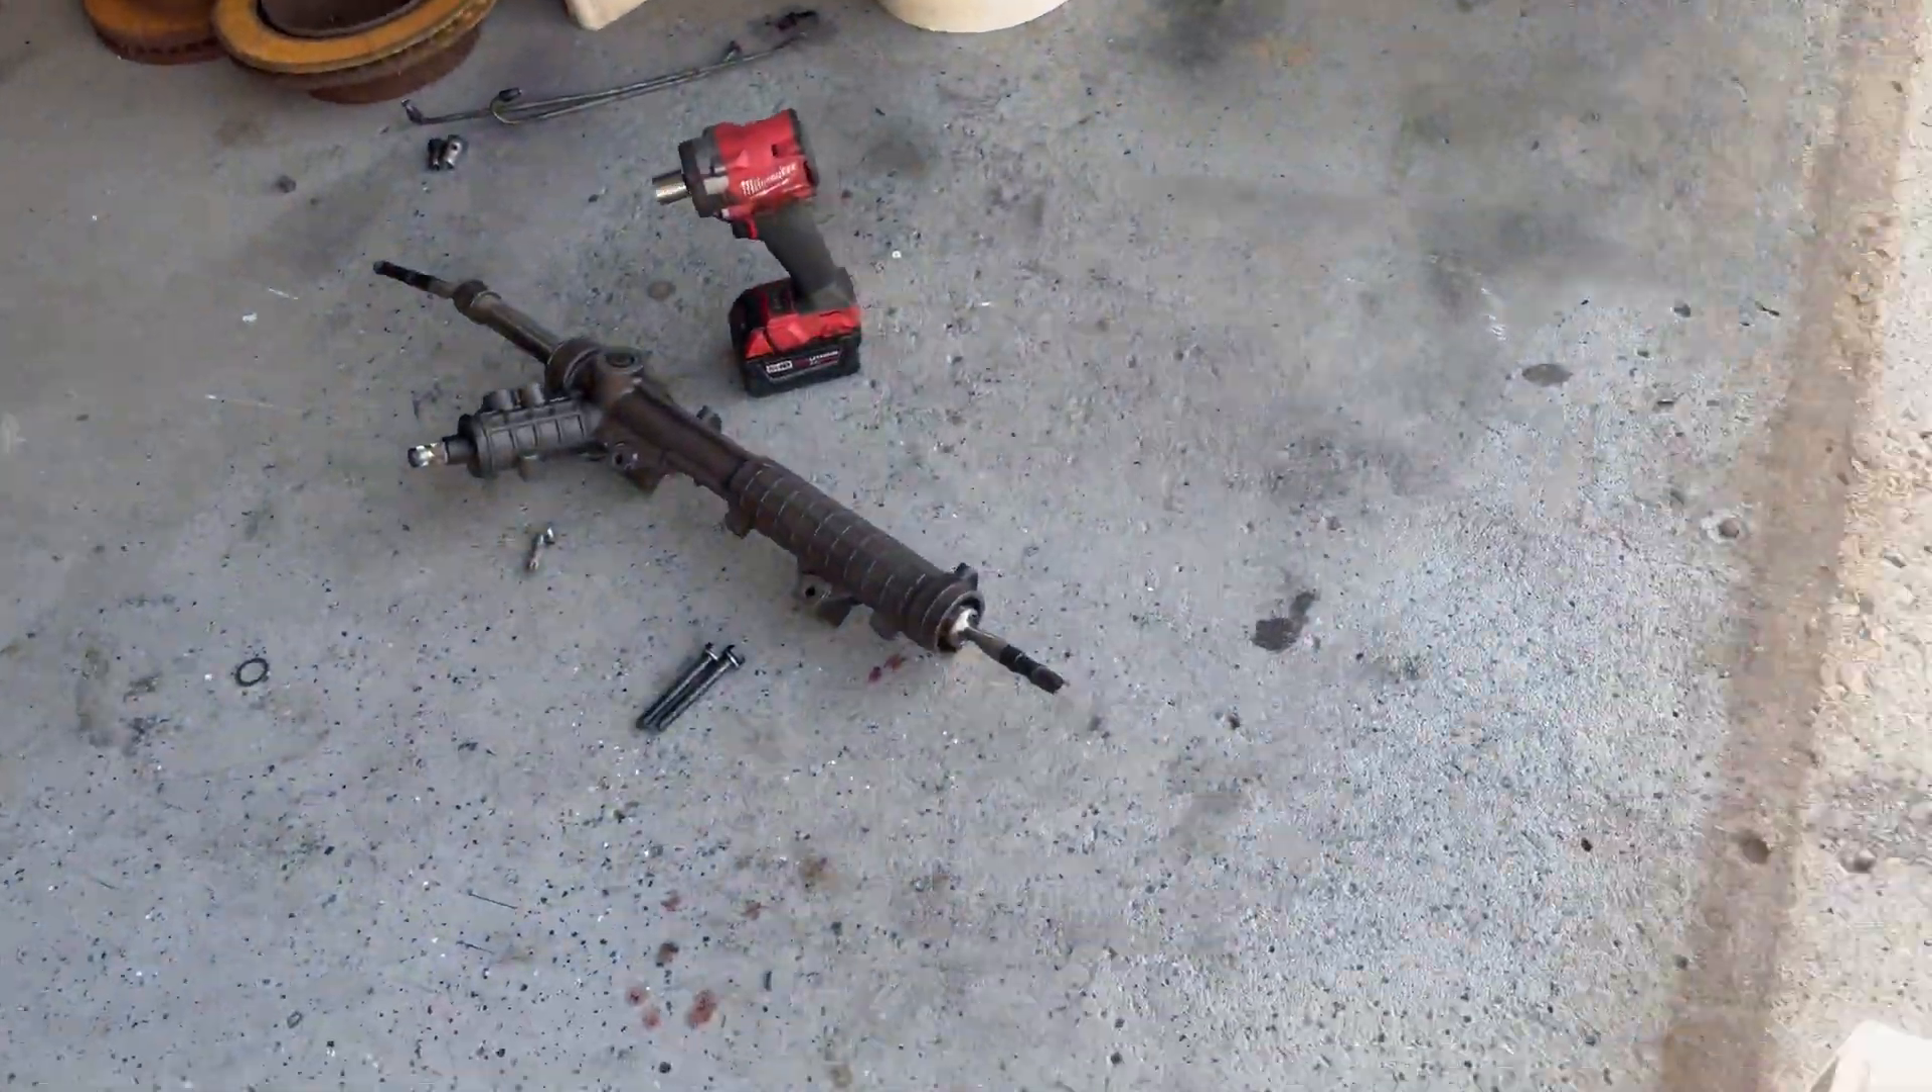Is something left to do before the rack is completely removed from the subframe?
No.